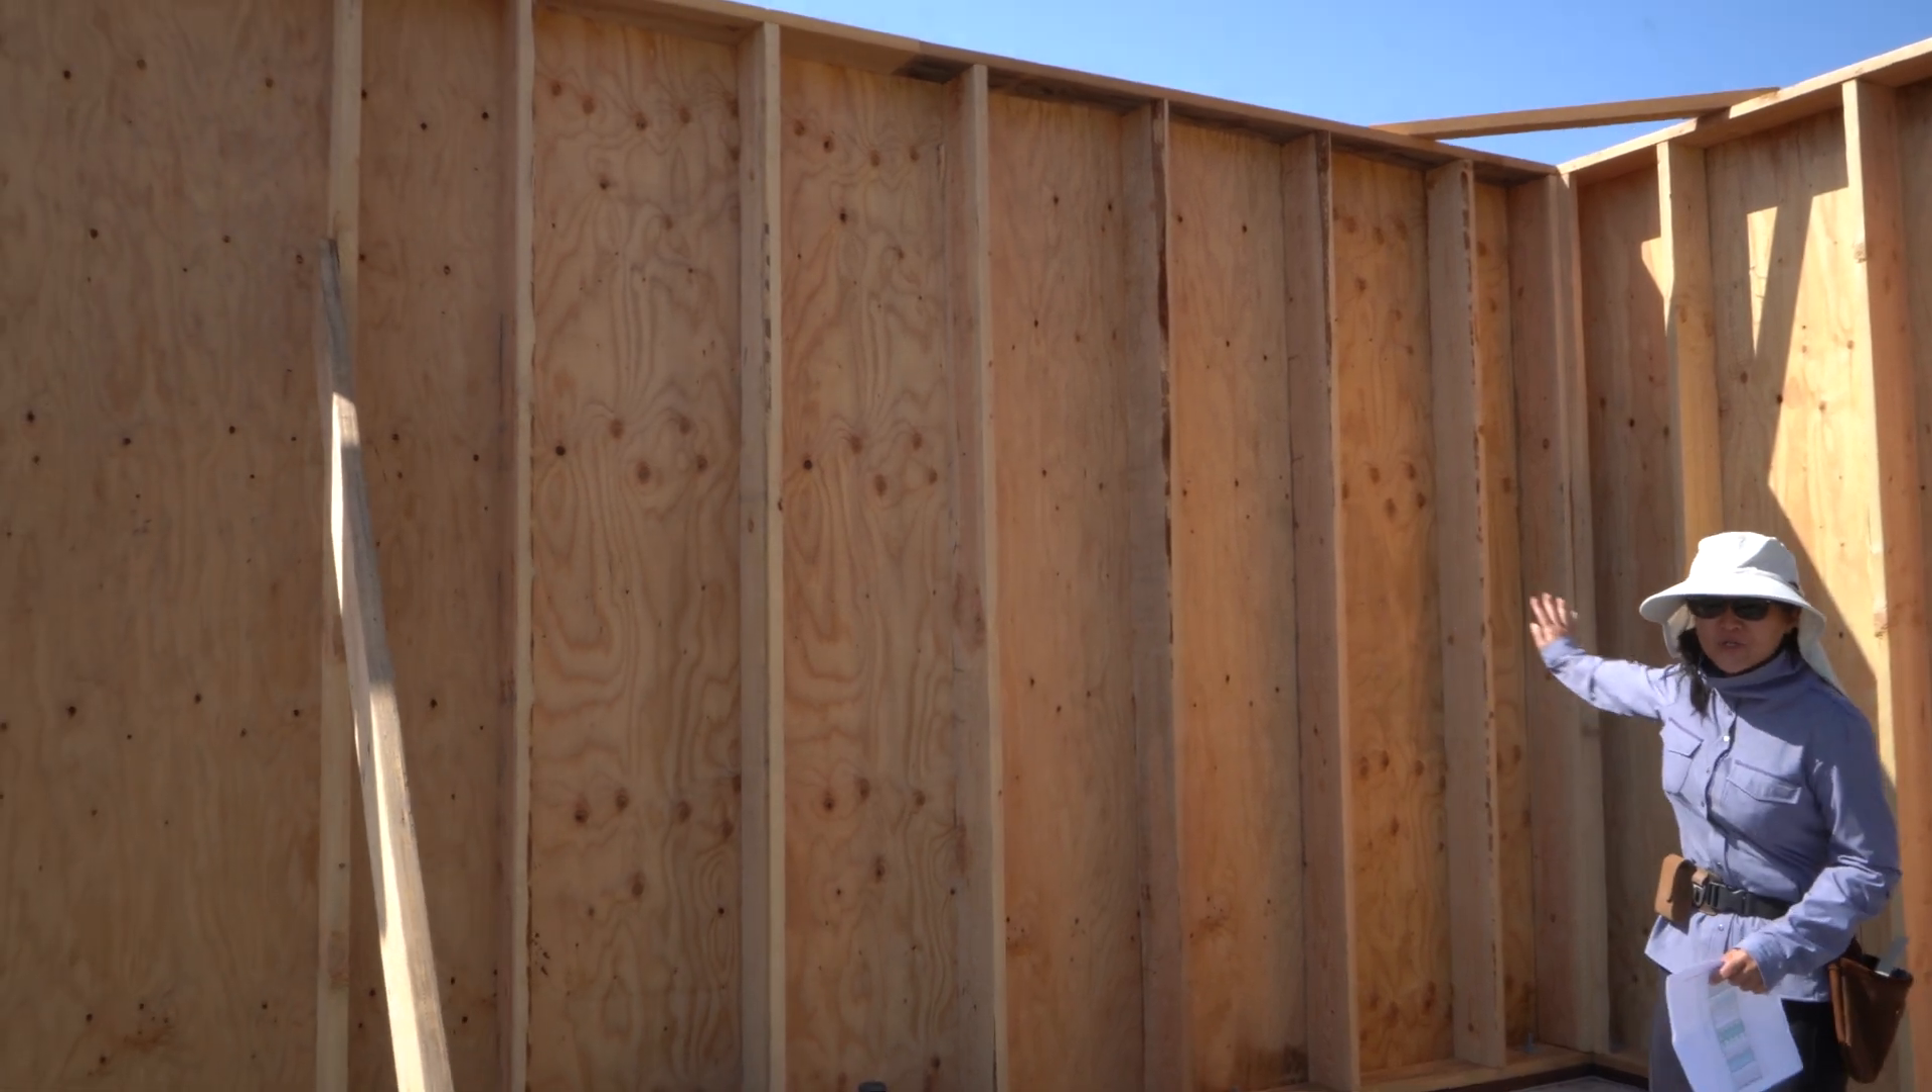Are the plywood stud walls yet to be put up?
No.